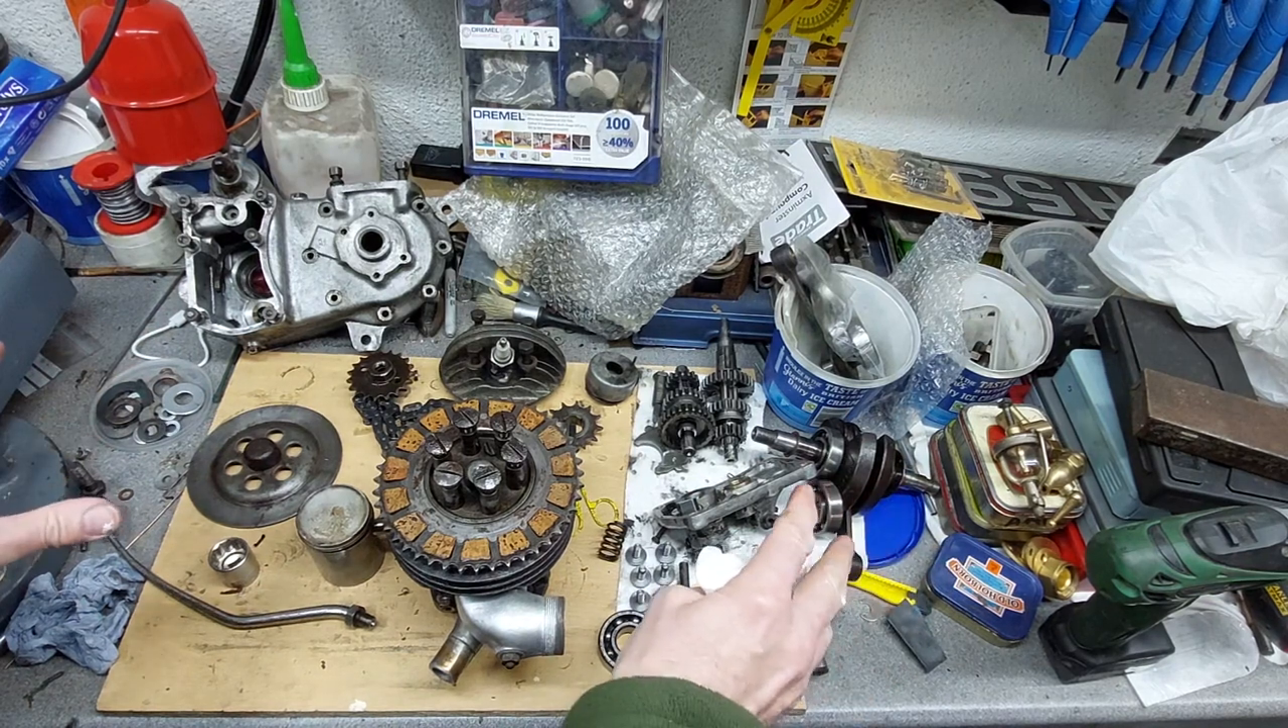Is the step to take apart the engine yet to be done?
No.